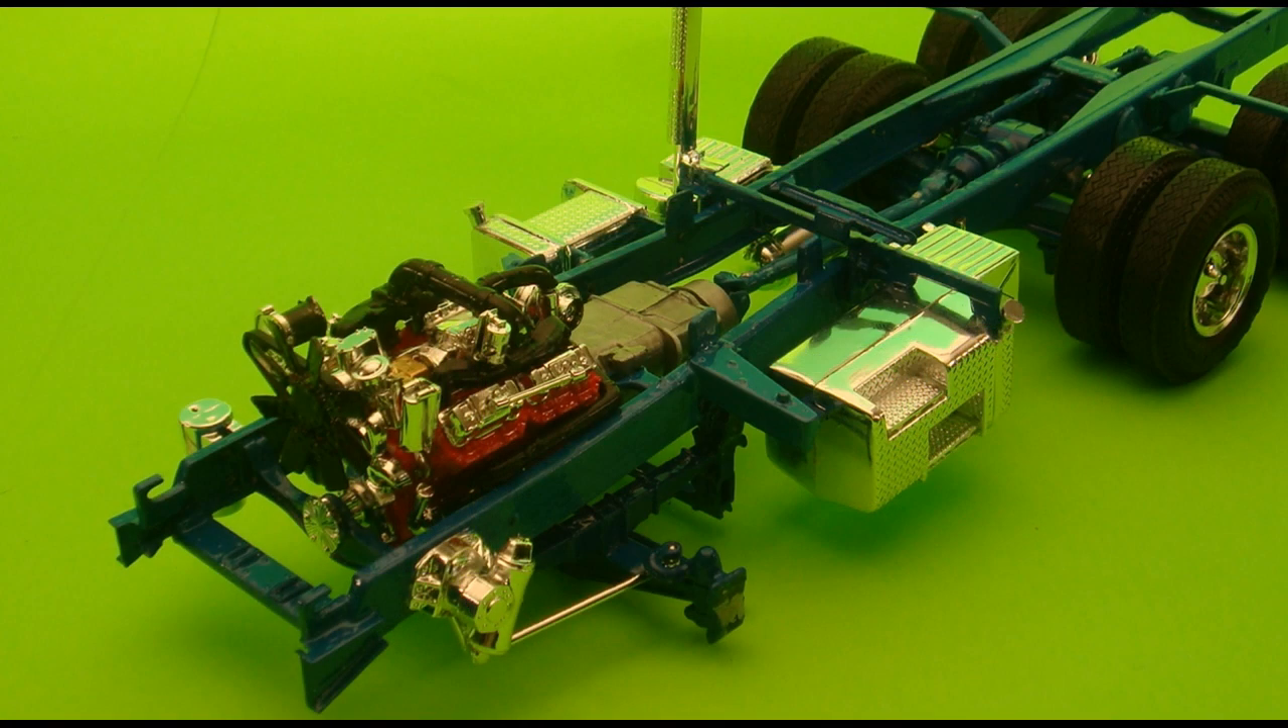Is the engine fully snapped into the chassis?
Yes.